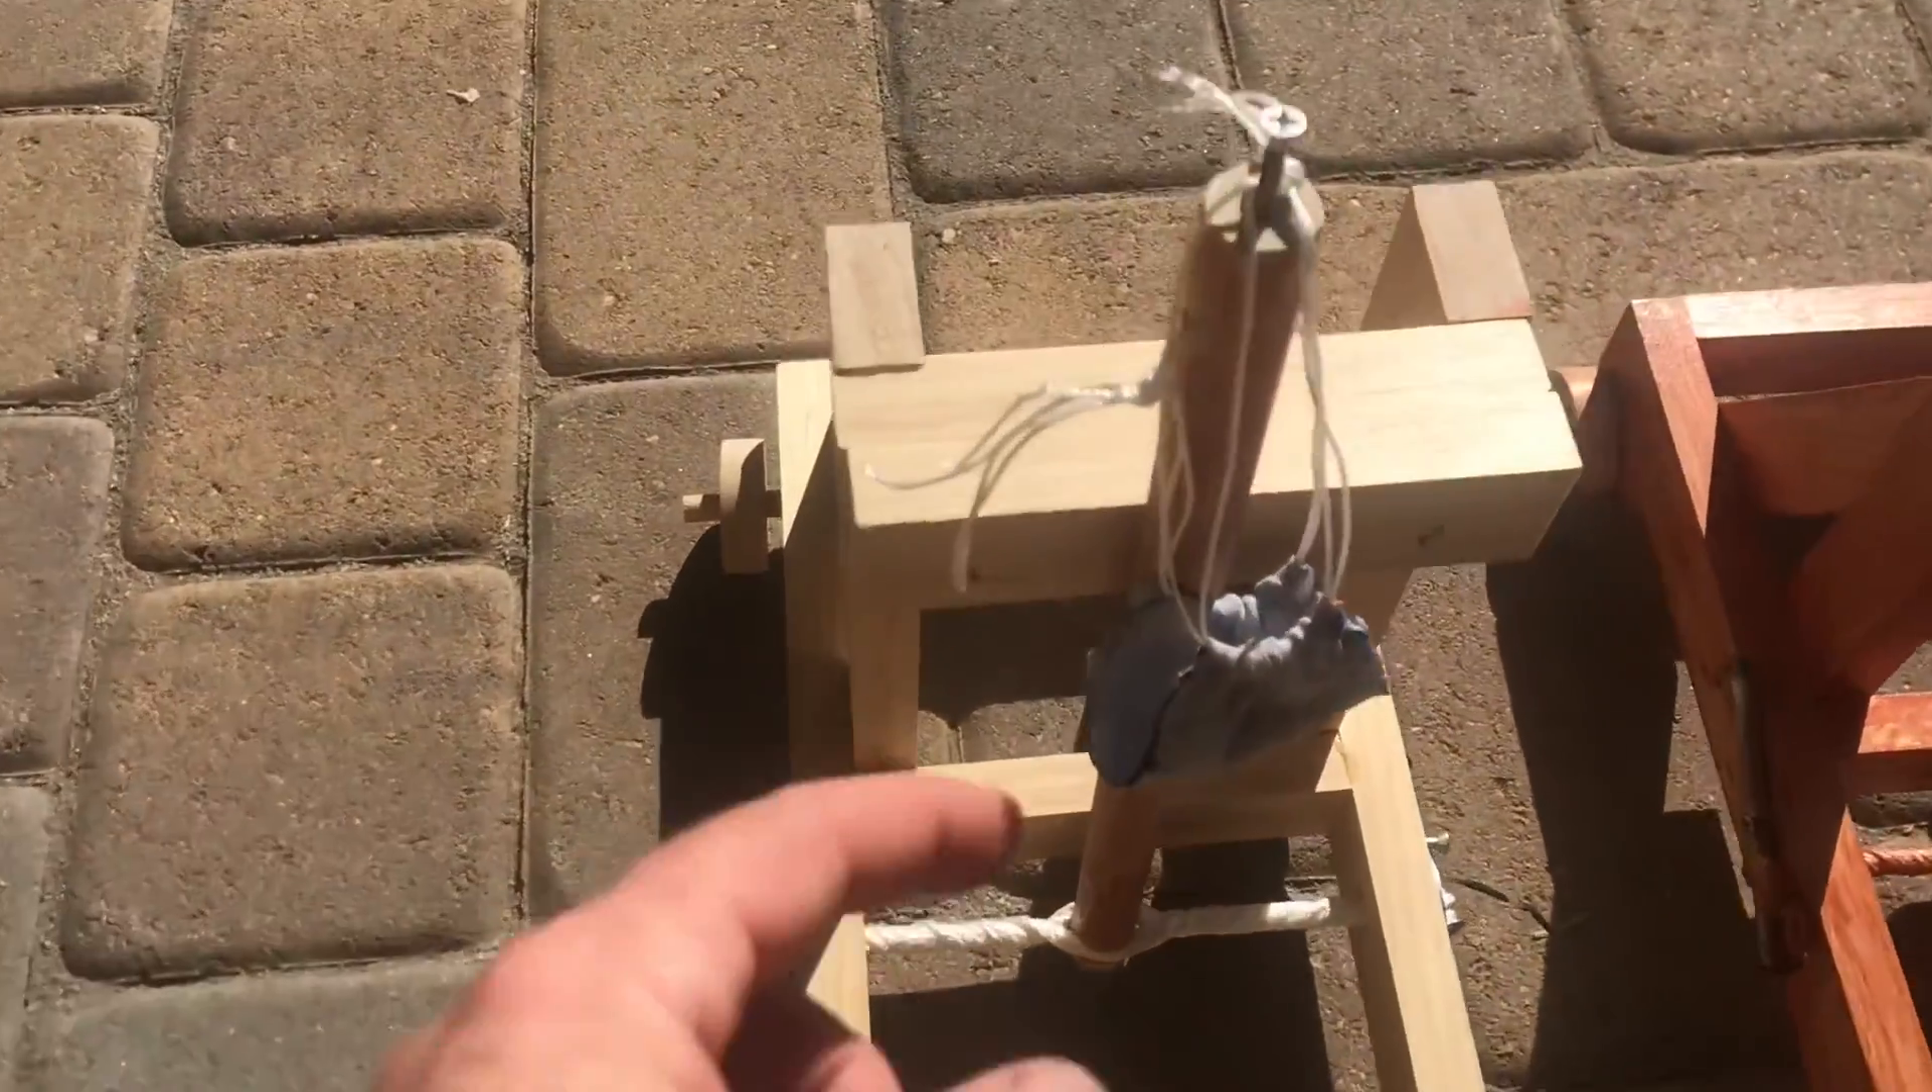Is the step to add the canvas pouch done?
Yes.